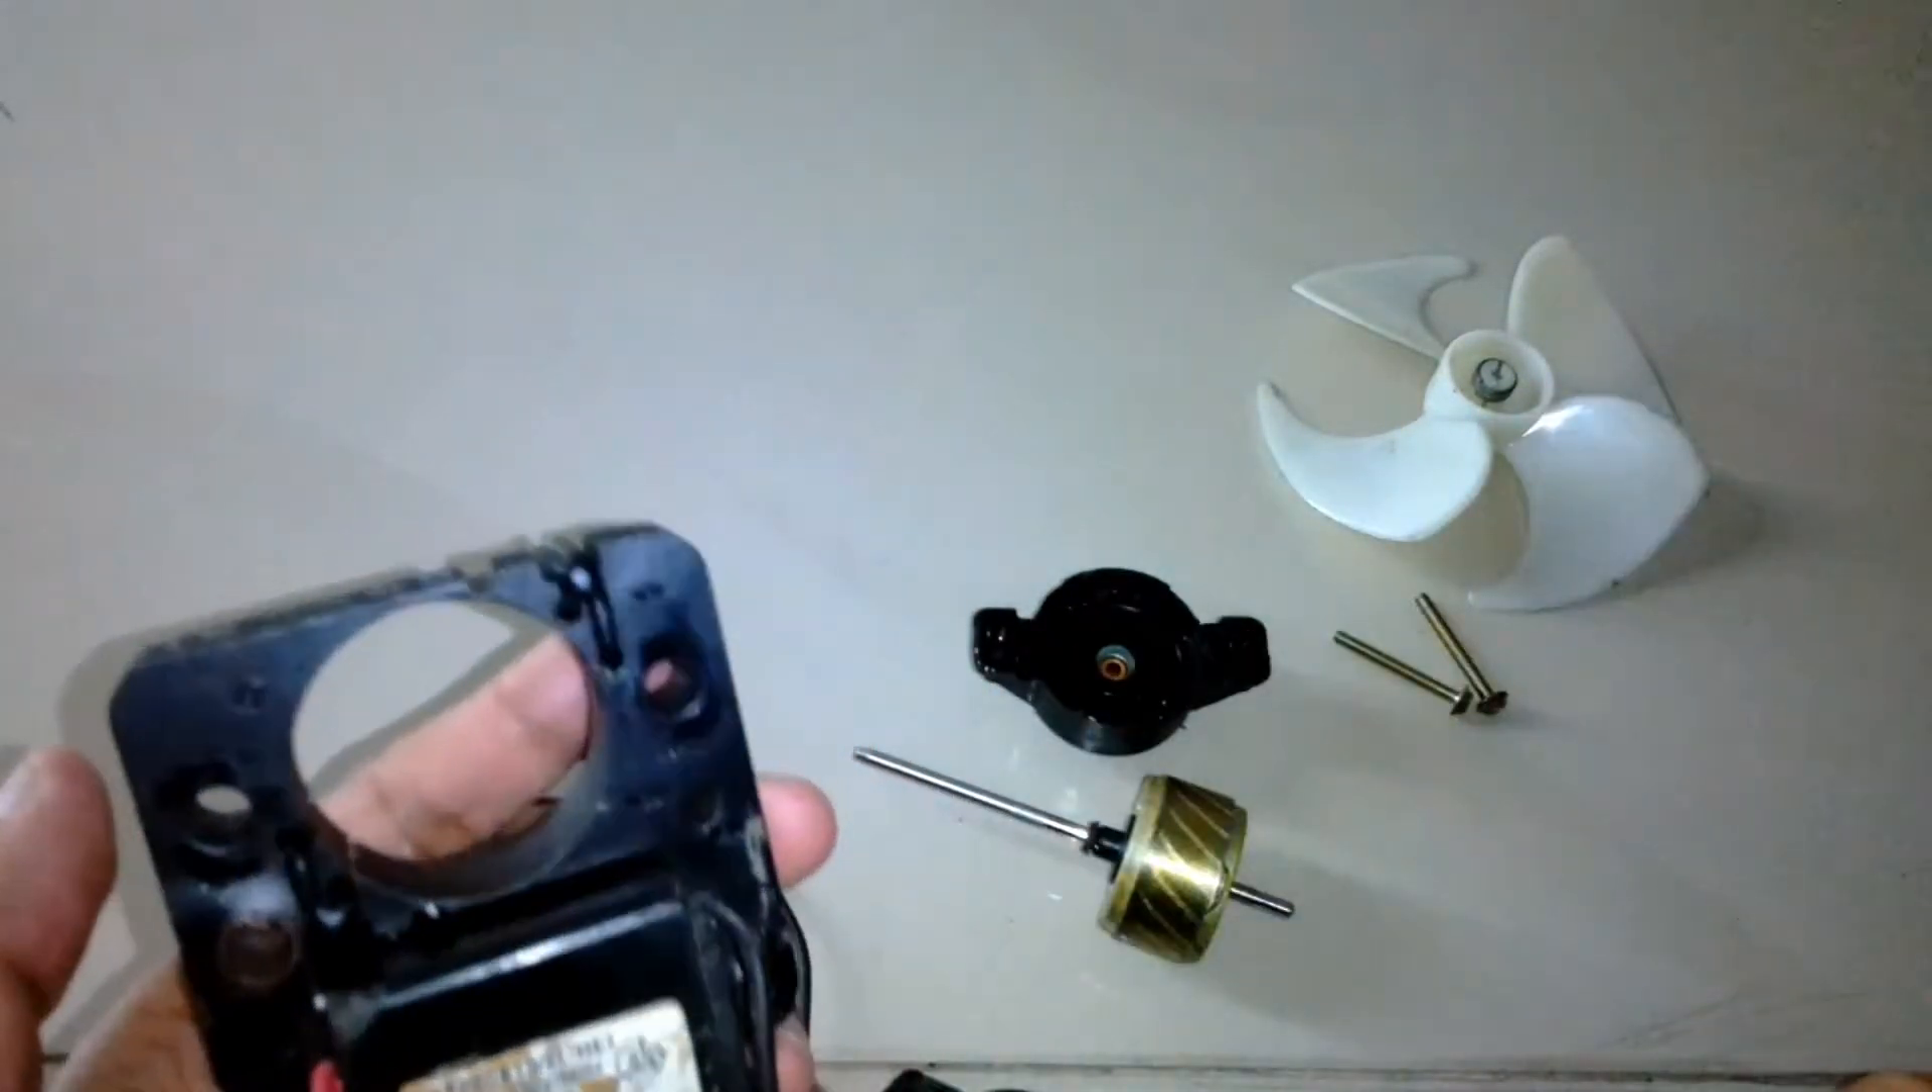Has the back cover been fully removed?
Yes.